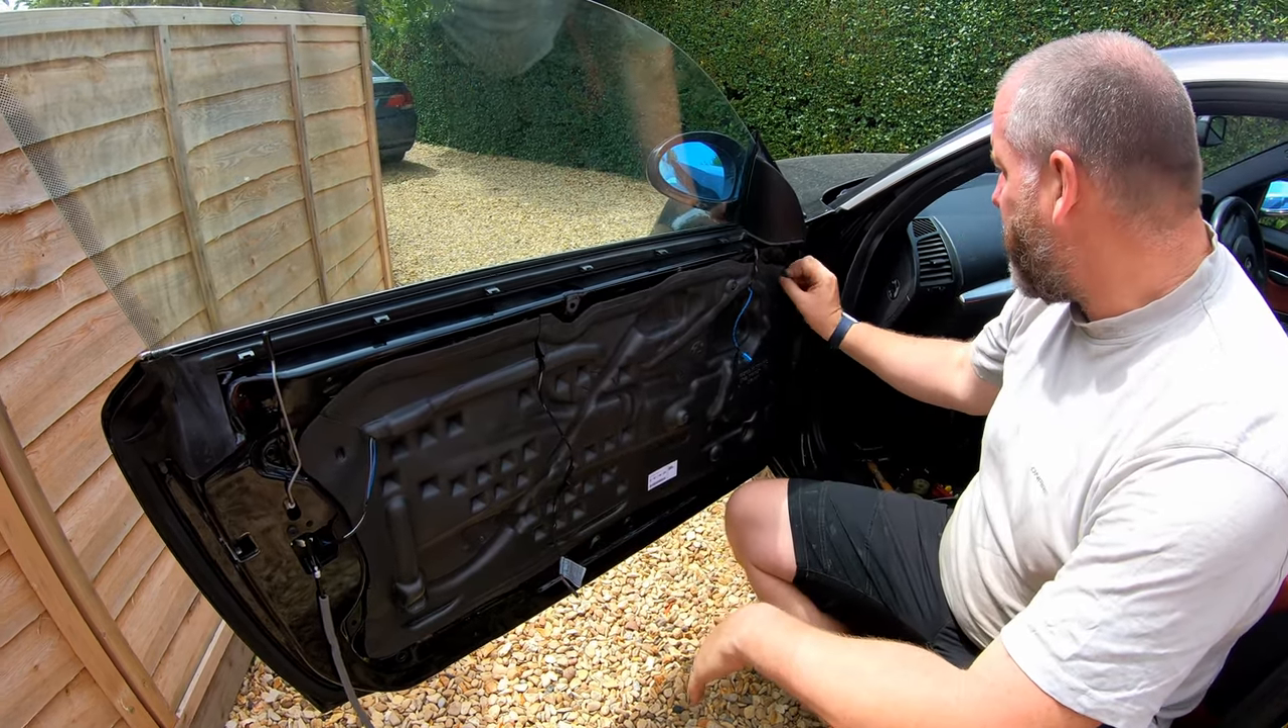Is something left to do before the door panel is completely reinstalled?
Yes.